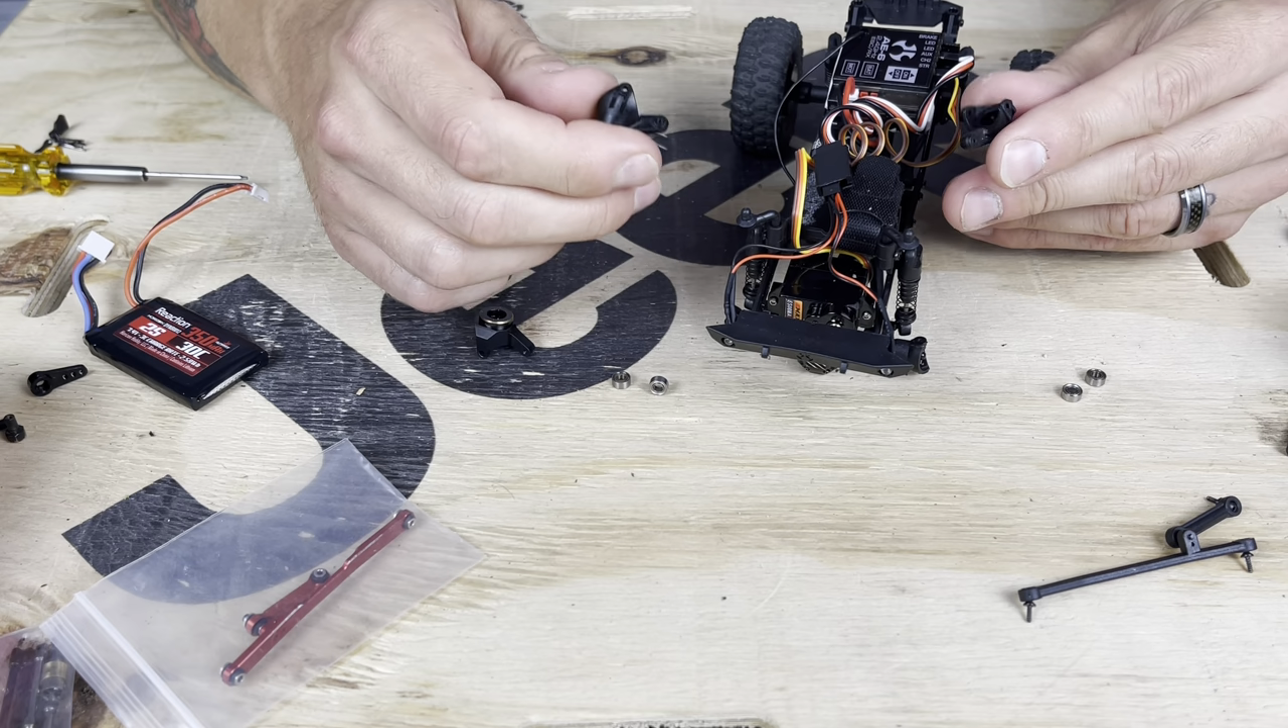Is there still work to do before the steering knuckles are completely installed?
Yes.